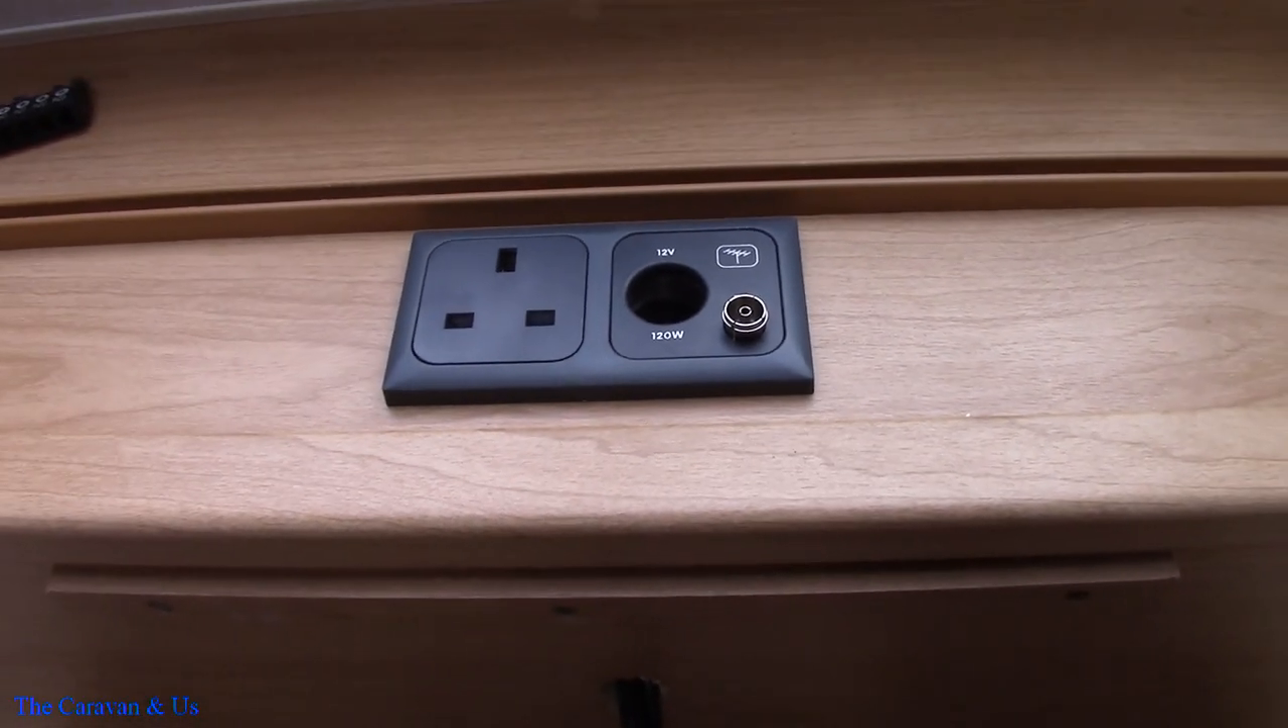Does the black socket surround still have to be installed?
No.